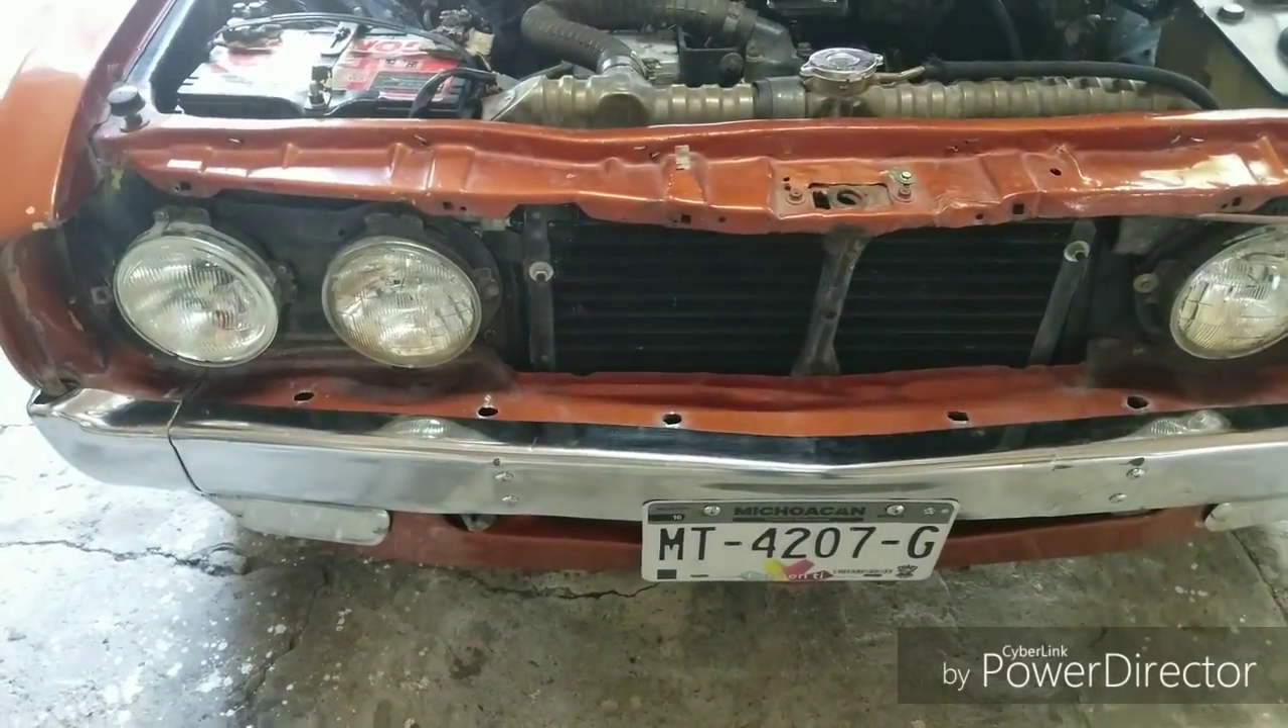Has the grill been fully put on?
No.